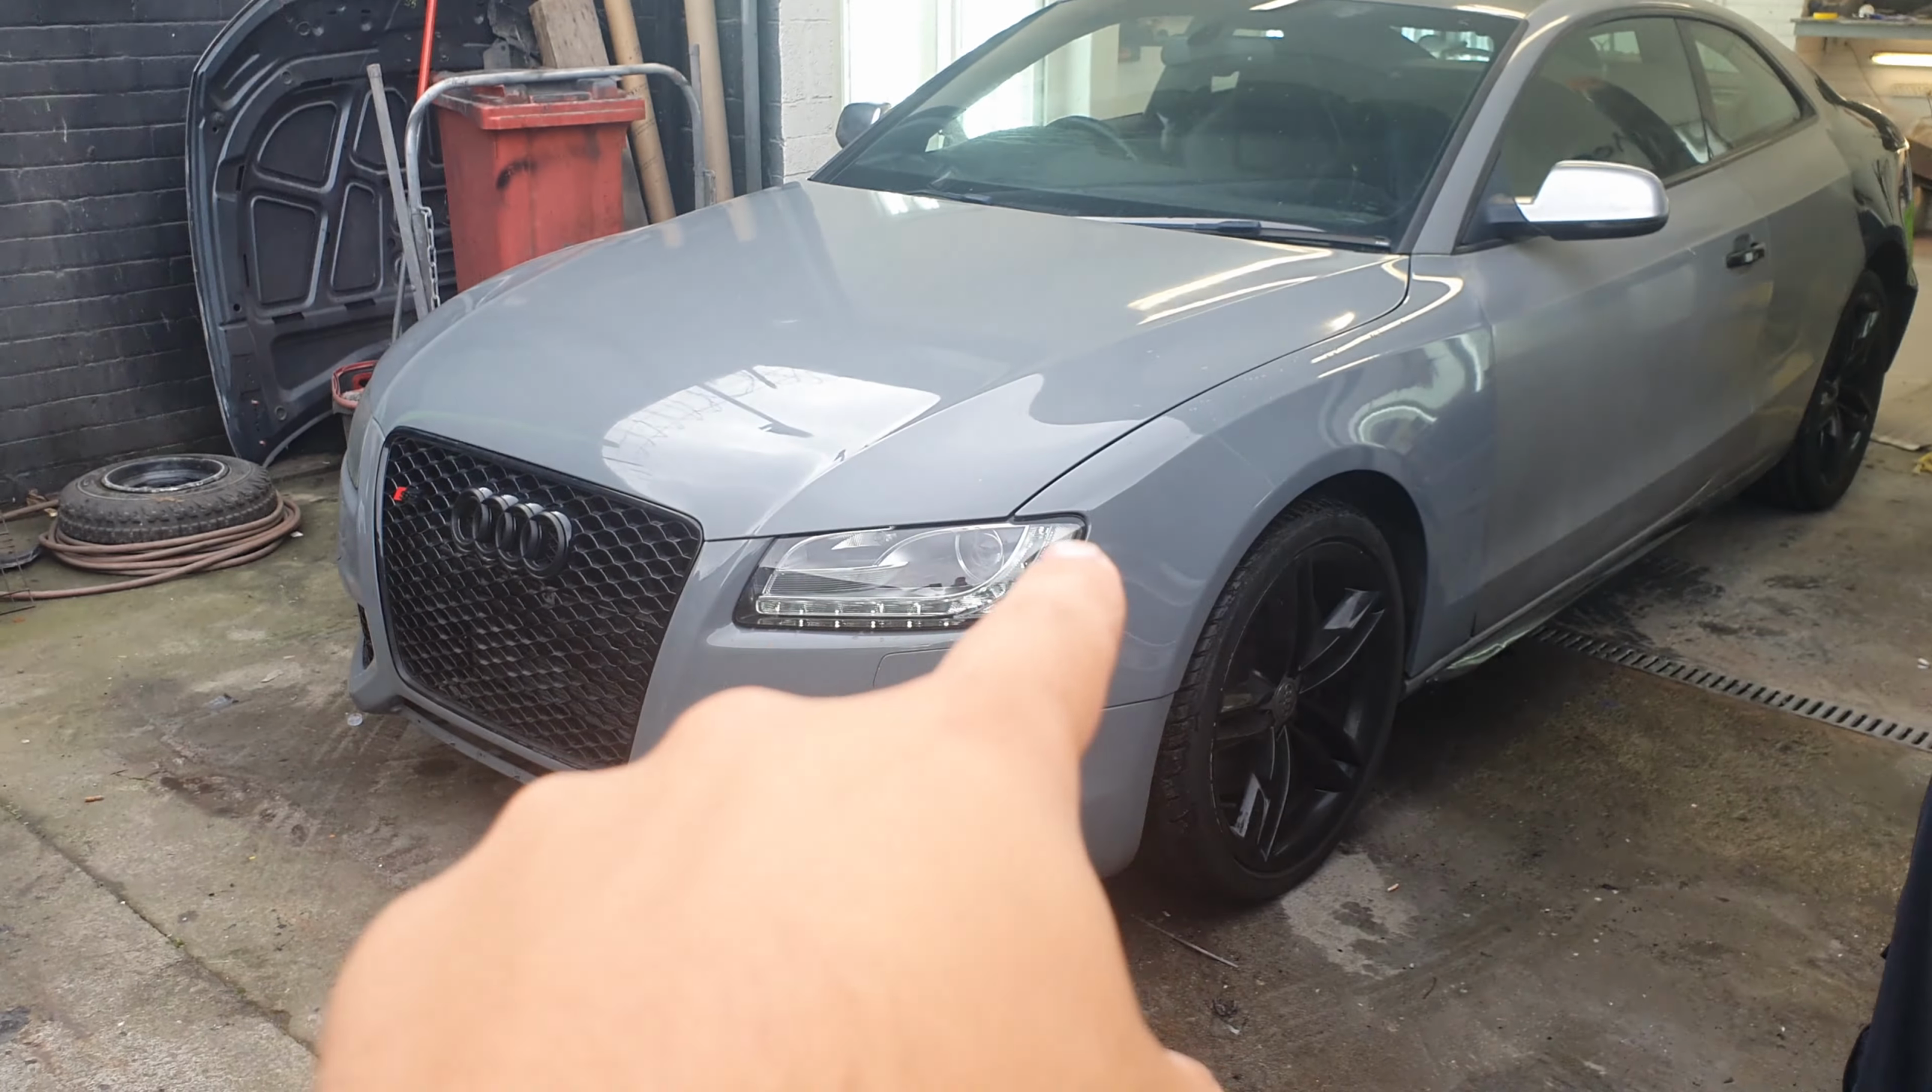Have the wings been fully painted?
Yes.